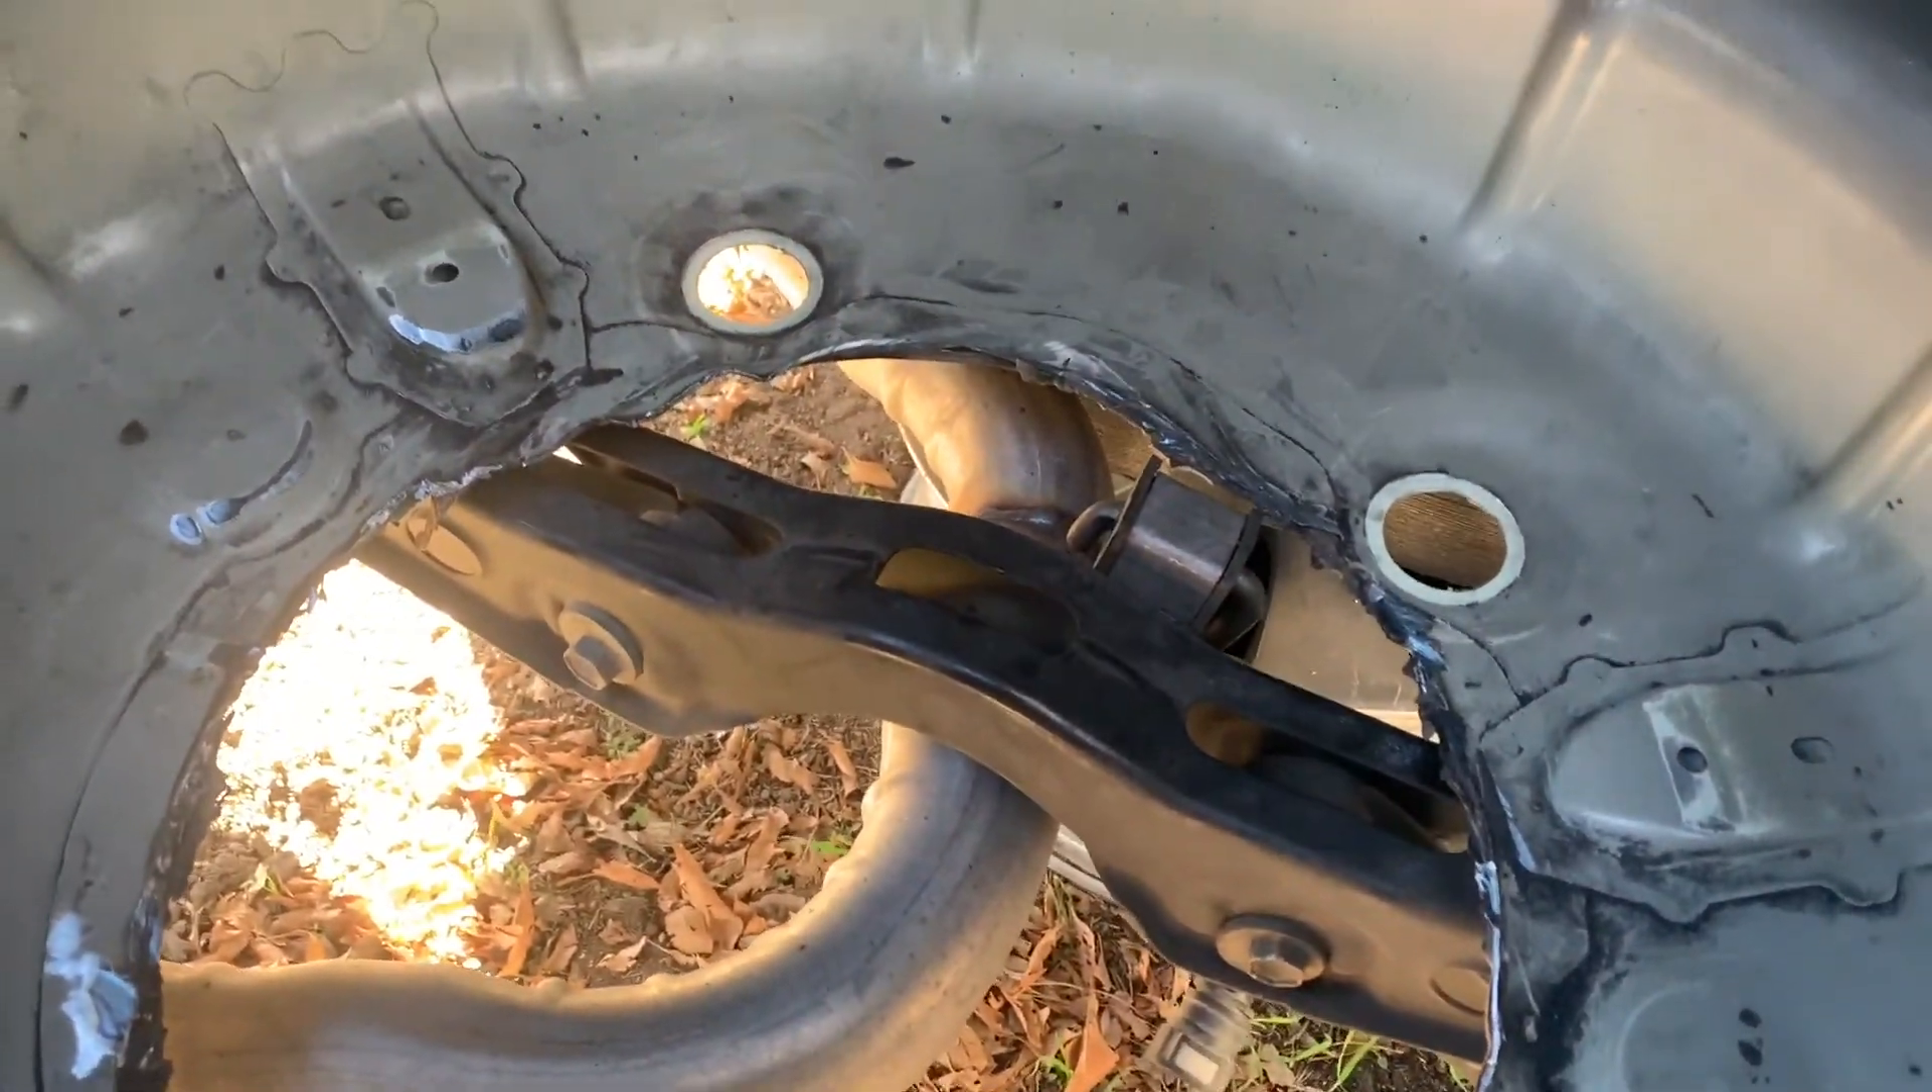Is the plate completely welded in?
No.